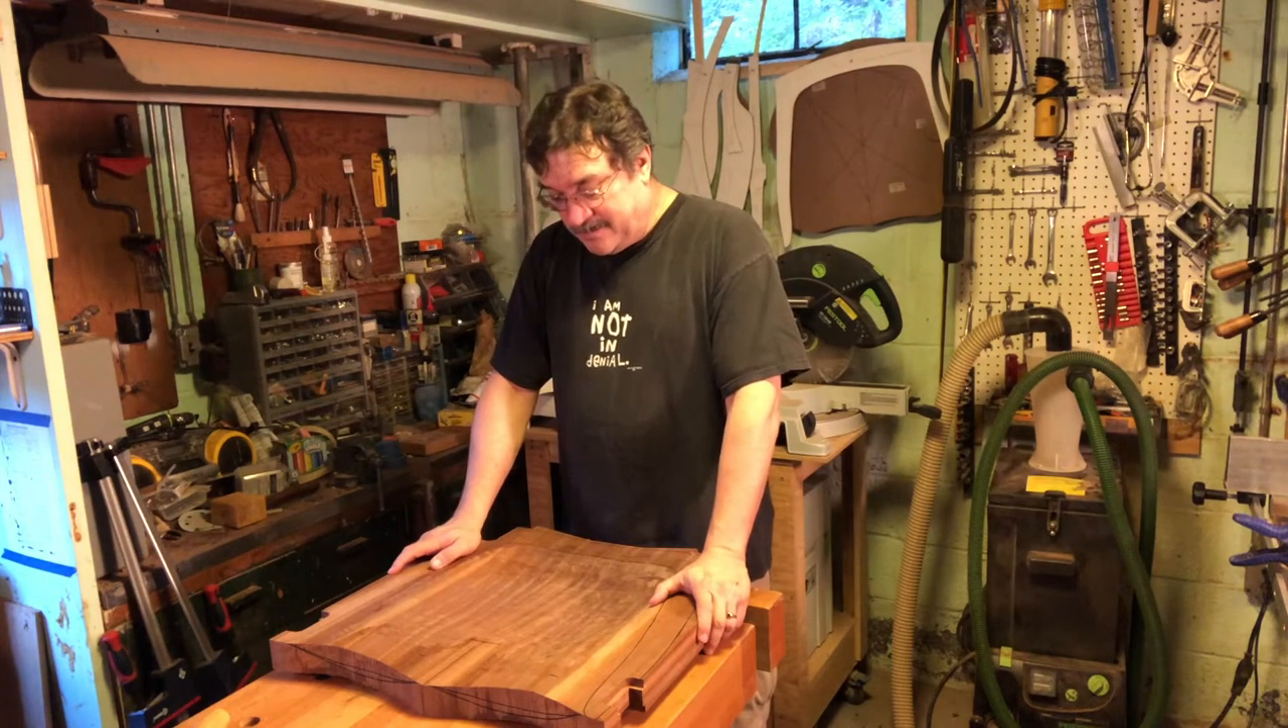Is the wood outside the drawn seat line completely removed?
No.